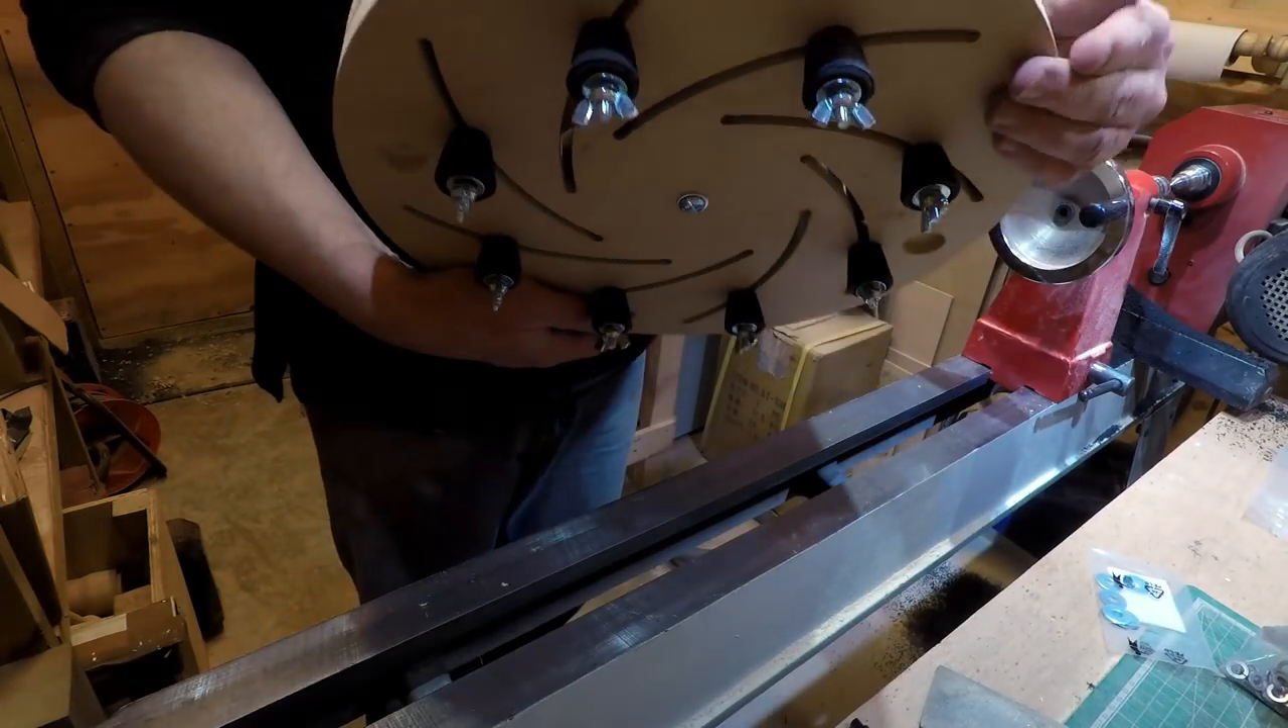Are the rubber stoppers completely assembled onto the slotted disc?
Yes.